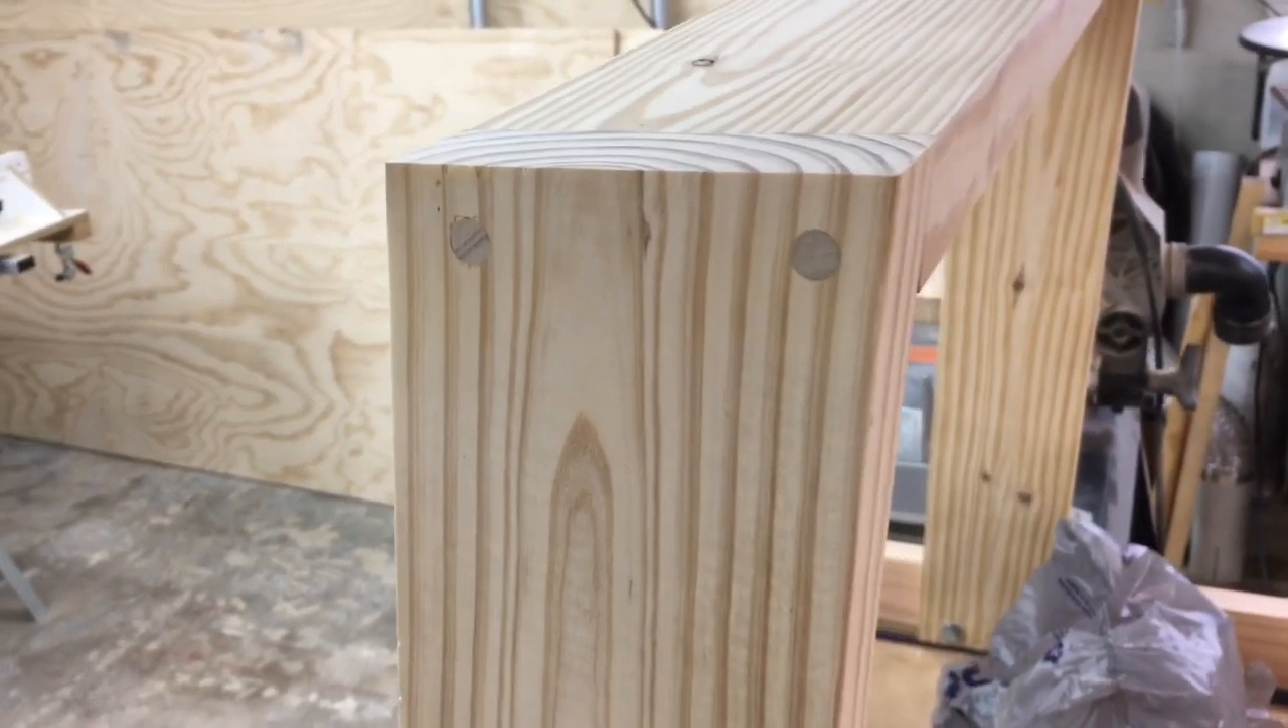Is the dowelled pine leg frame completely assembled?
Yes.